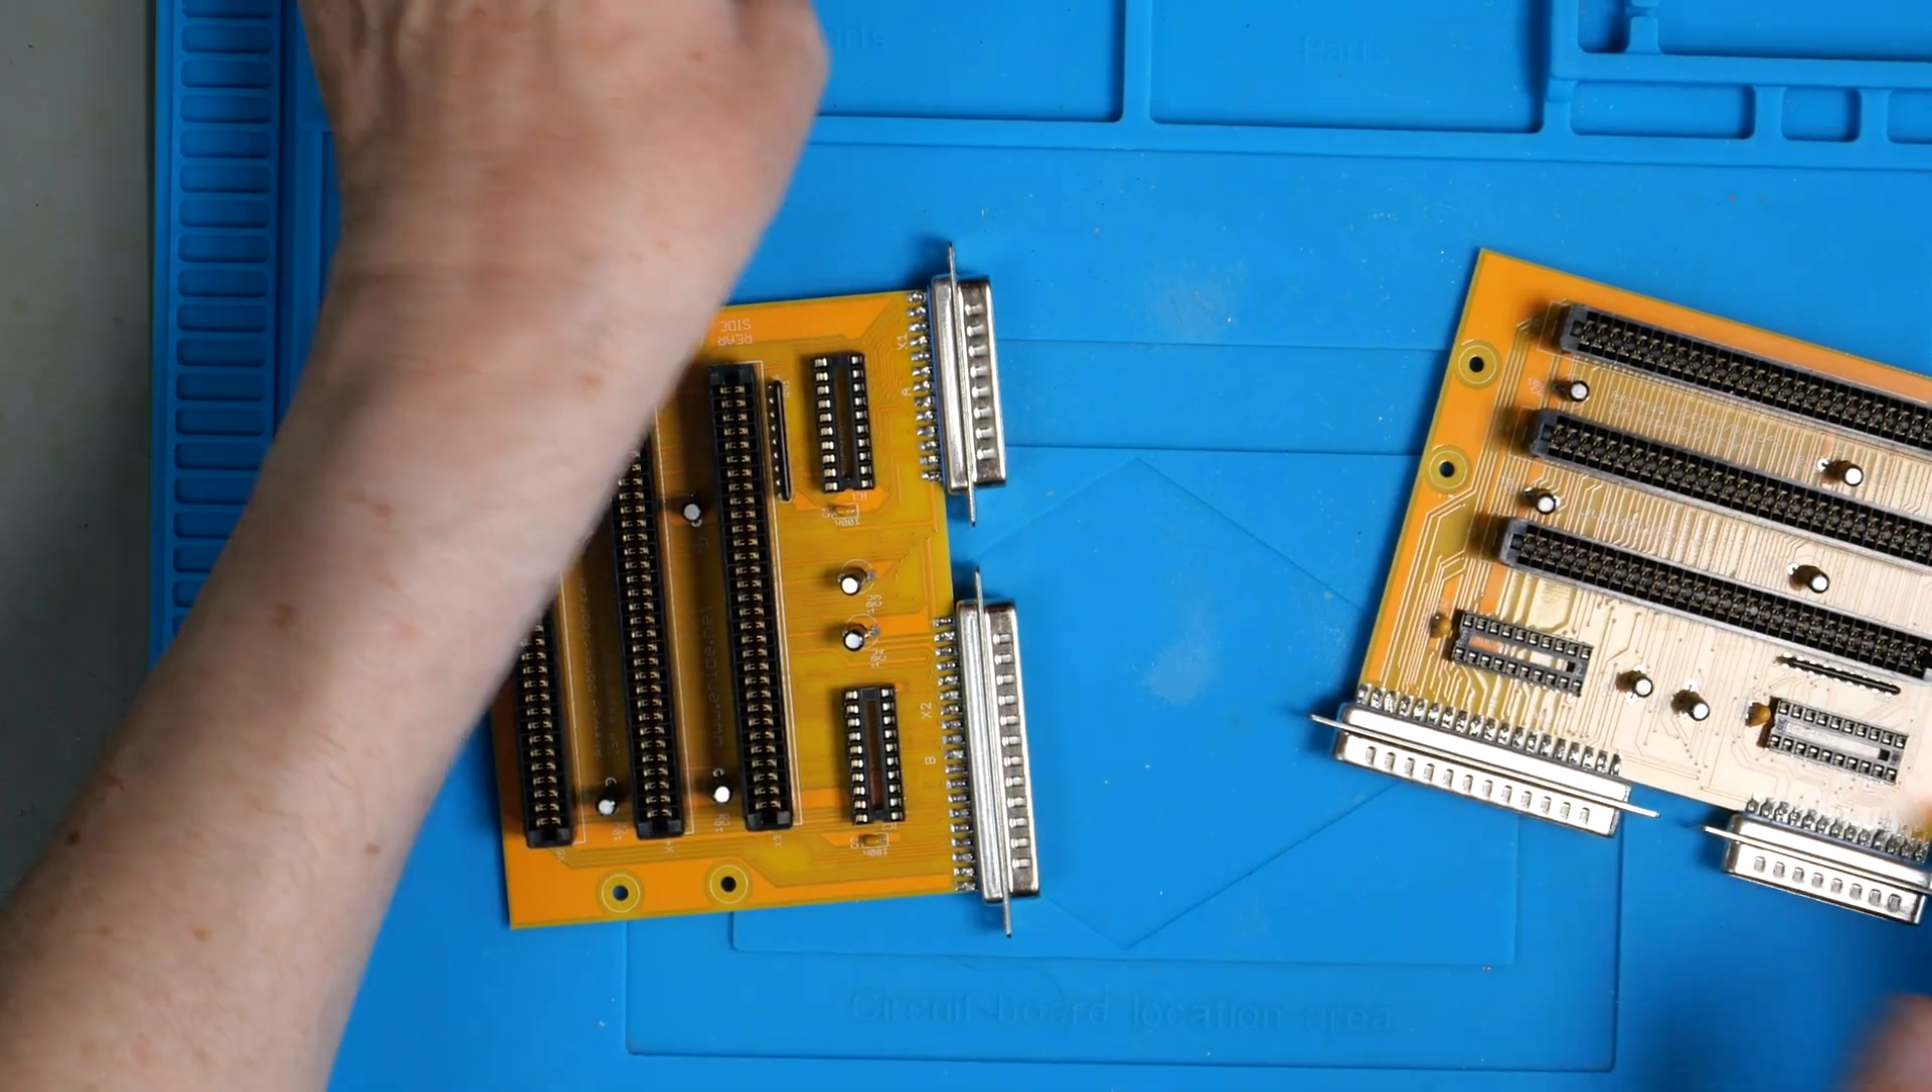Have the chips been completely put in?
No.